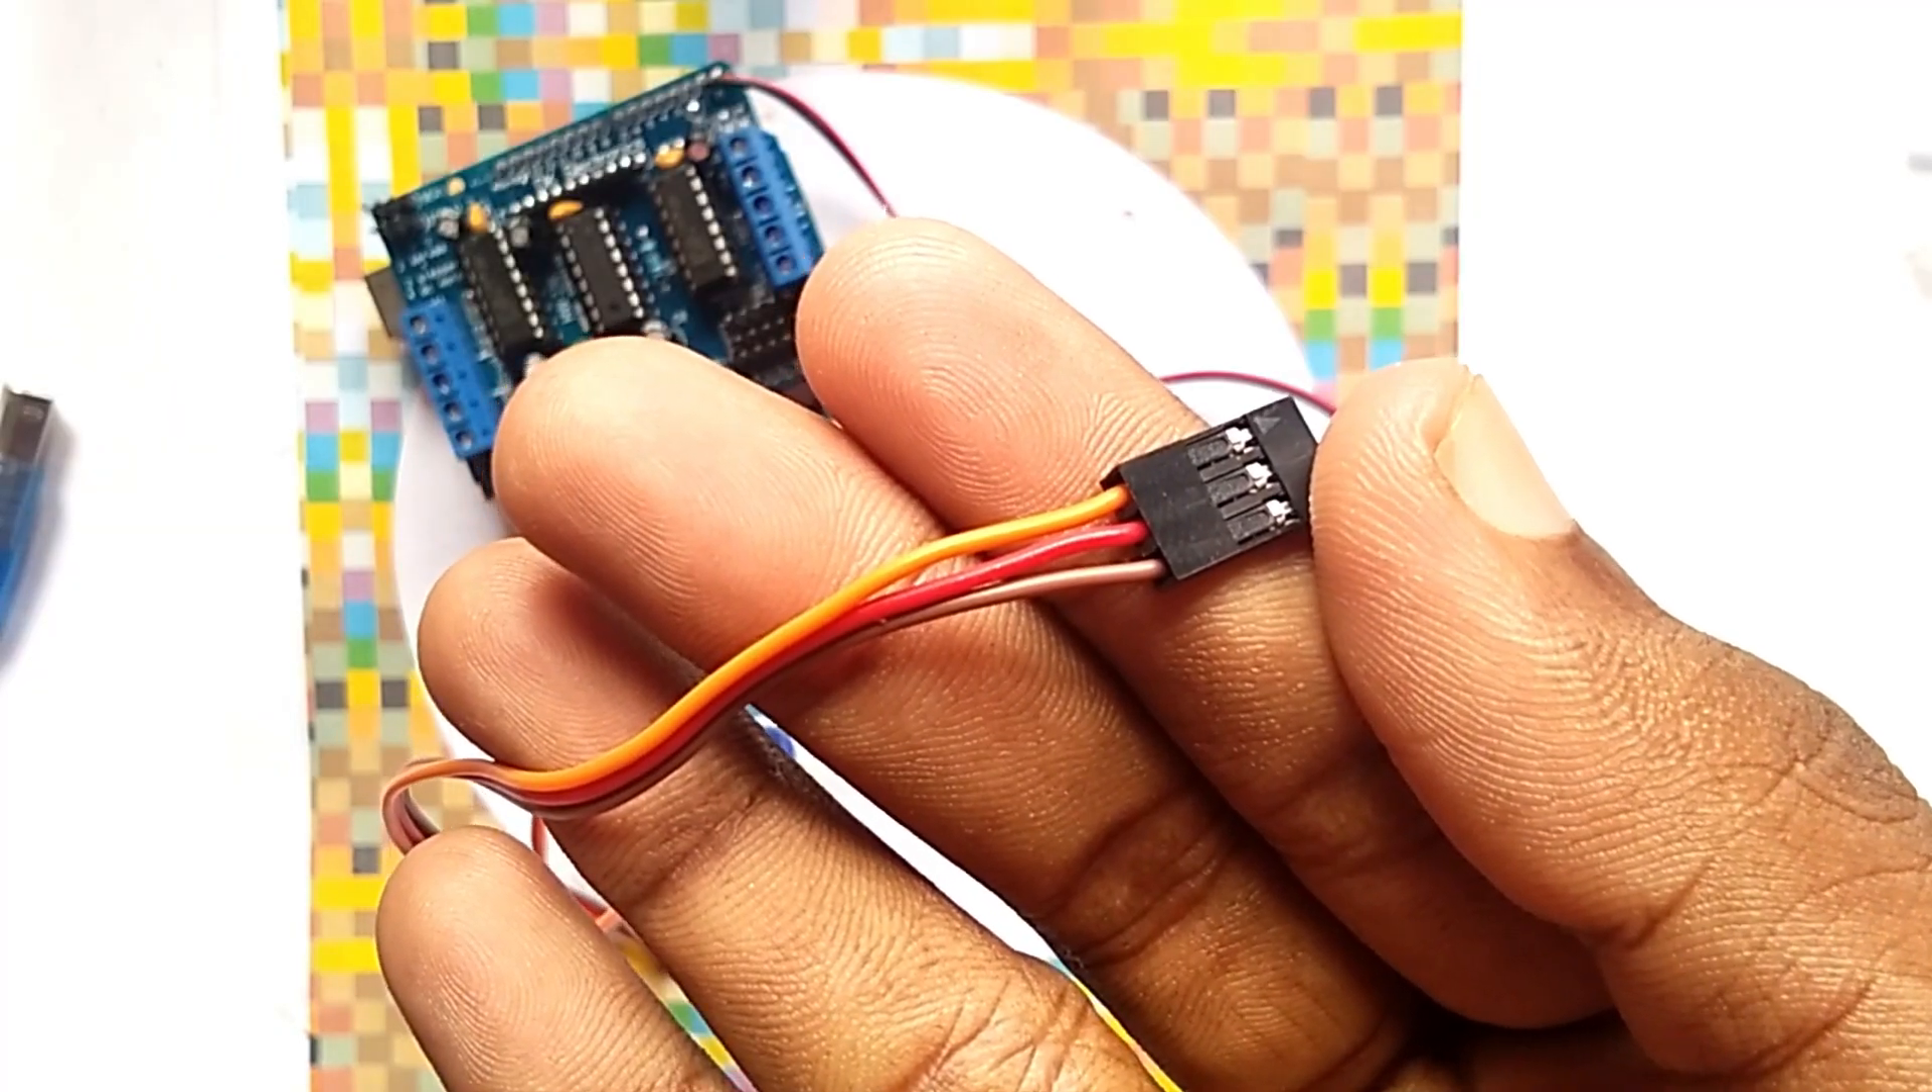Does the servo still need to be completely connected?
Yes.